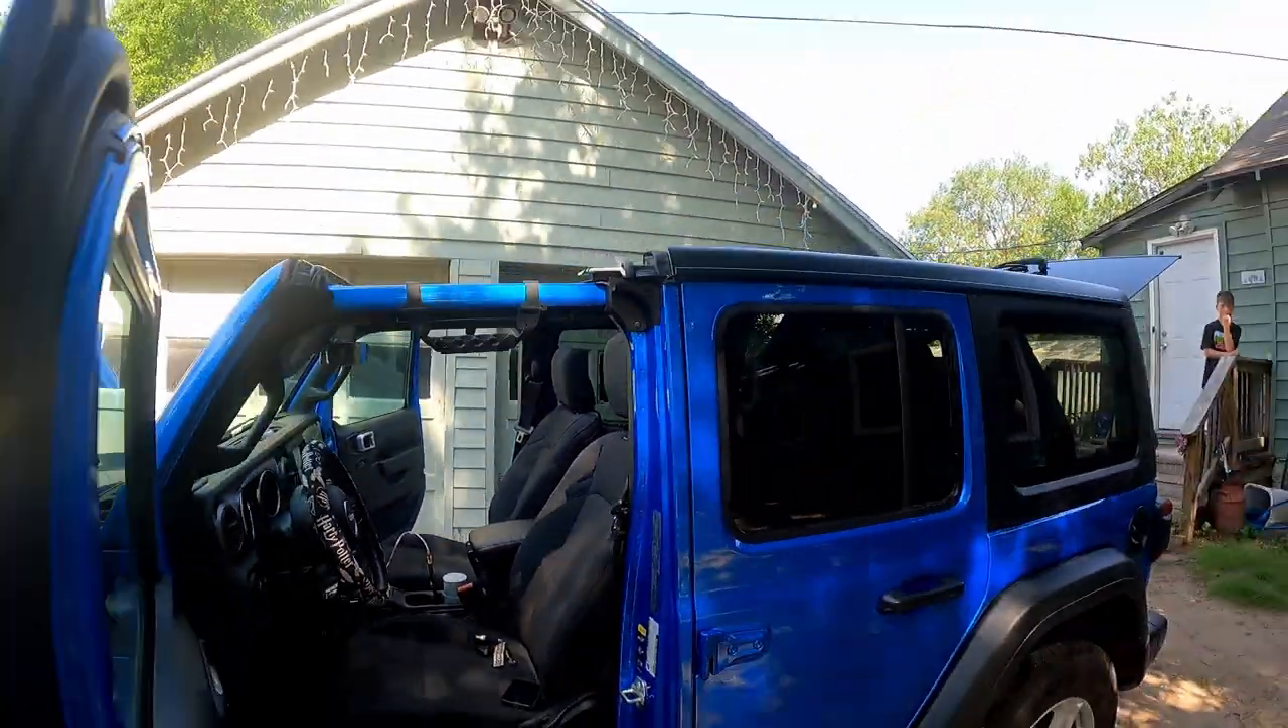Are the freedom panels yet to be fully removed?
No.